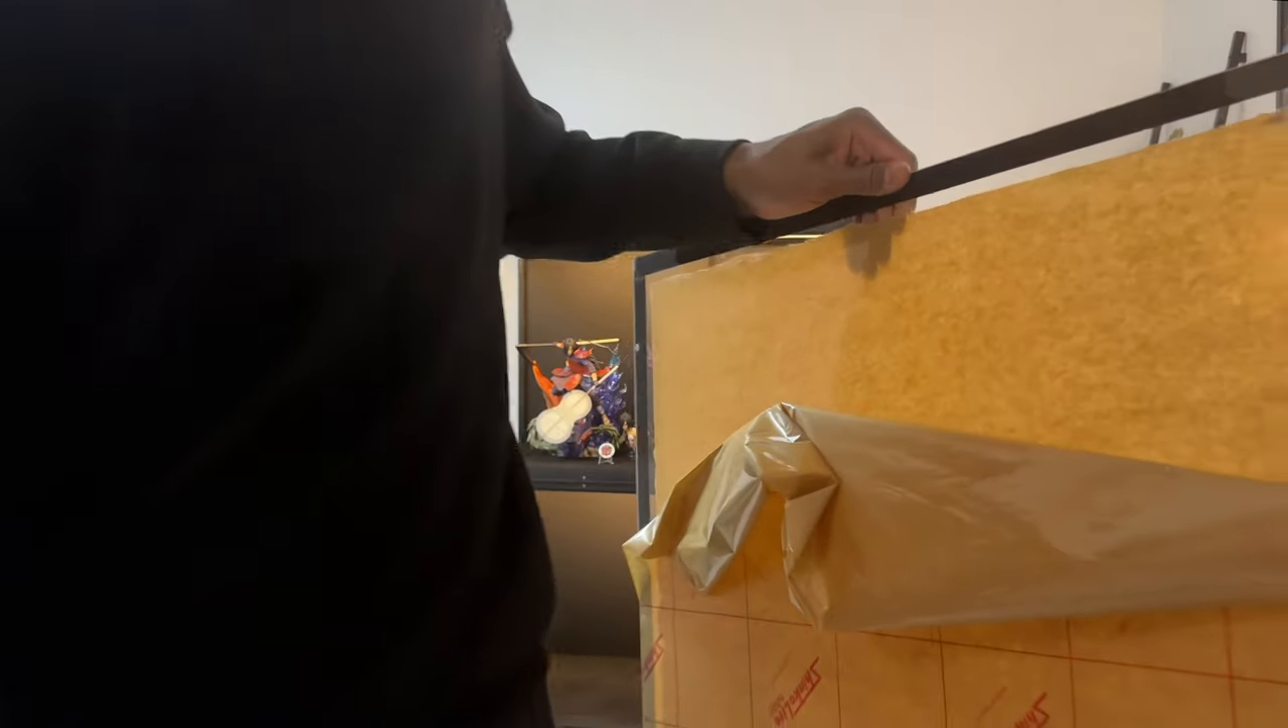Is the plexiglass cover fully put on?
No.